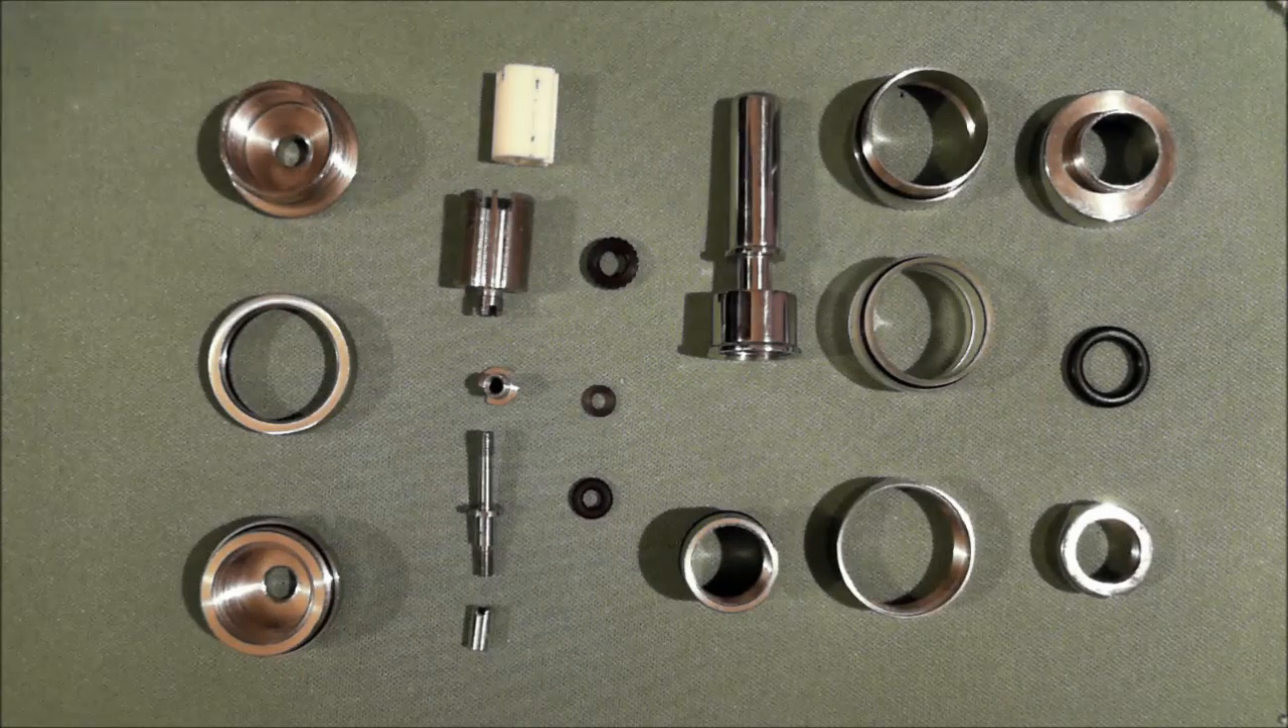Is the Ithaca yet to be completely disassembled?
No.